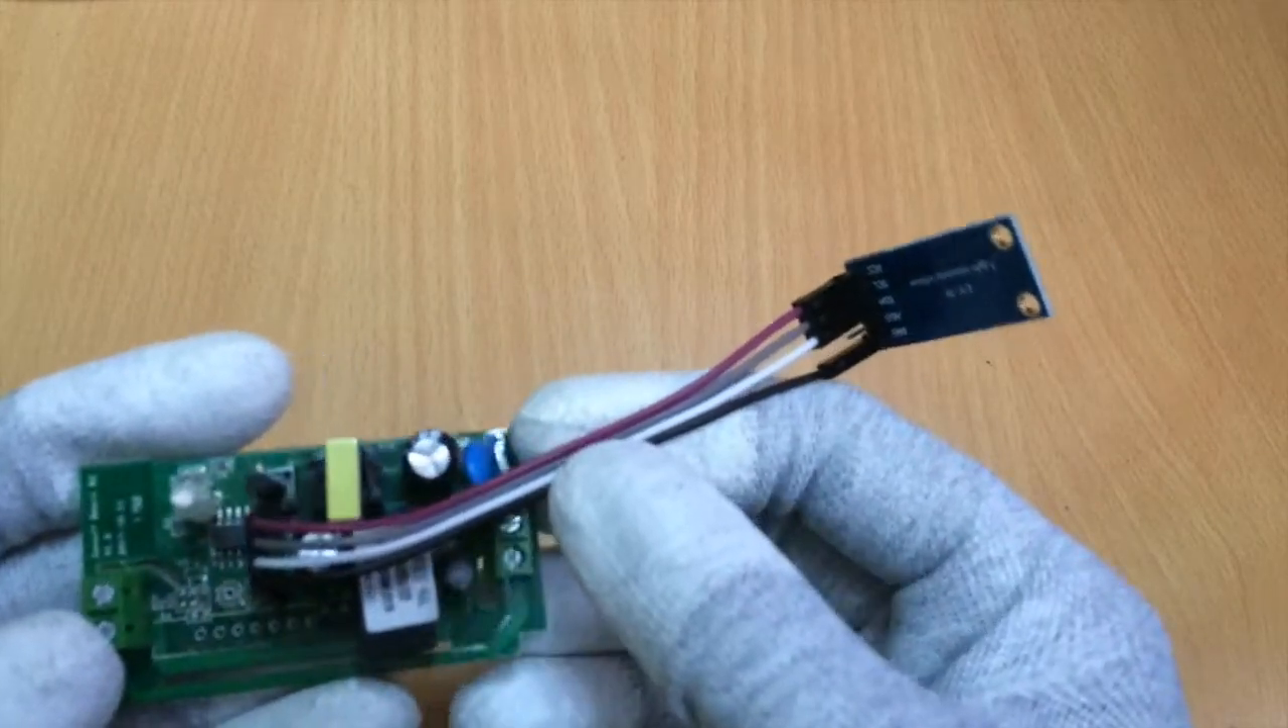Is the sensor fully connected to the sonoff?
Yes.